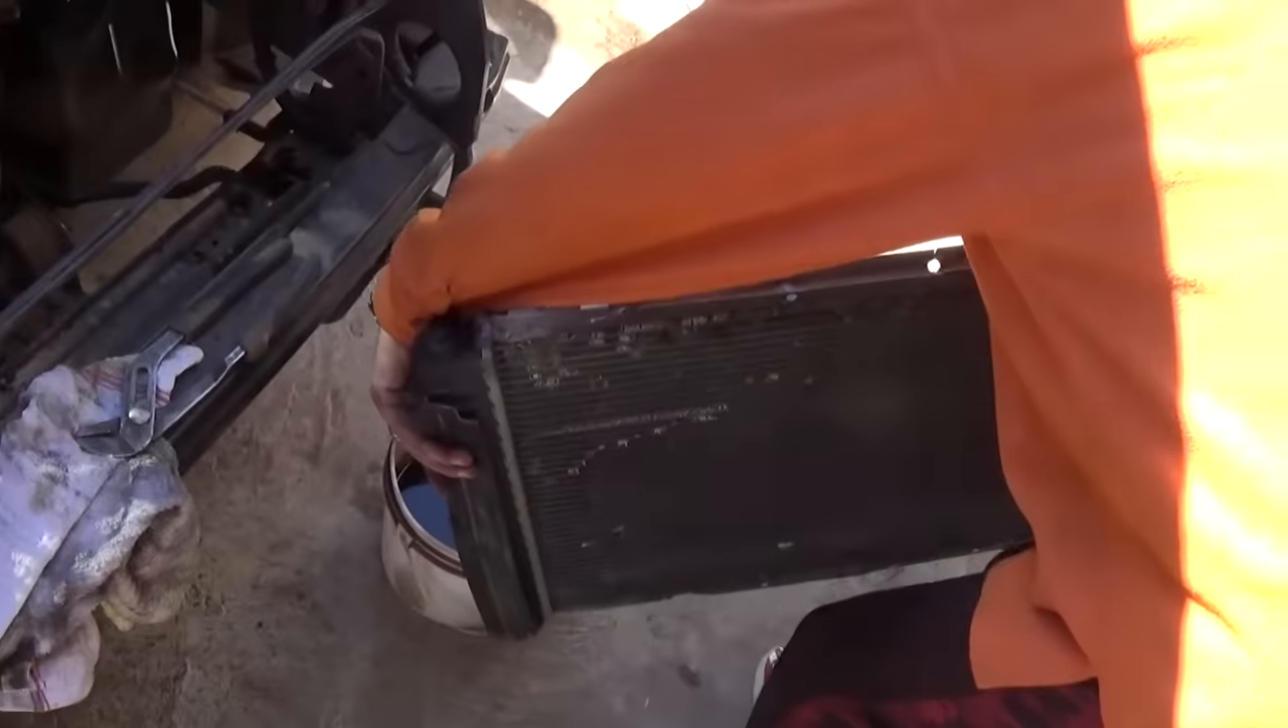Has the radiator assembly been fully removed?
Yes.